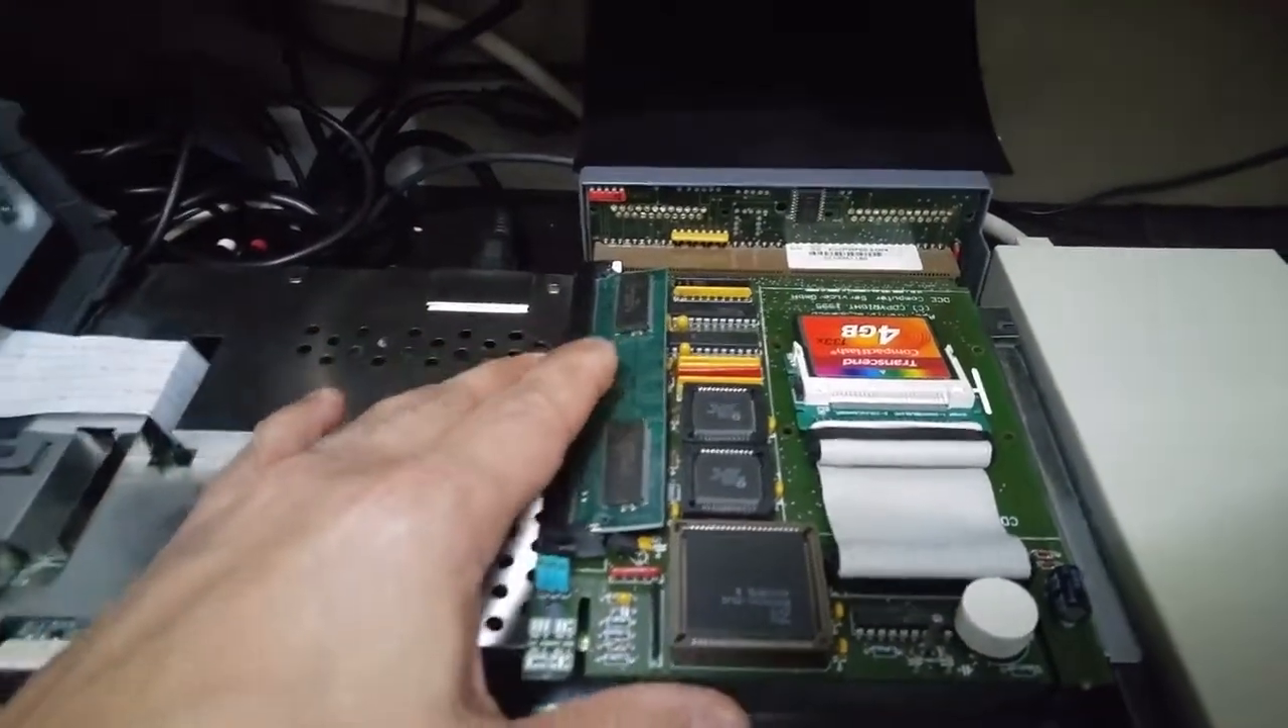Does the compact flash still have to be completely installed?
No.